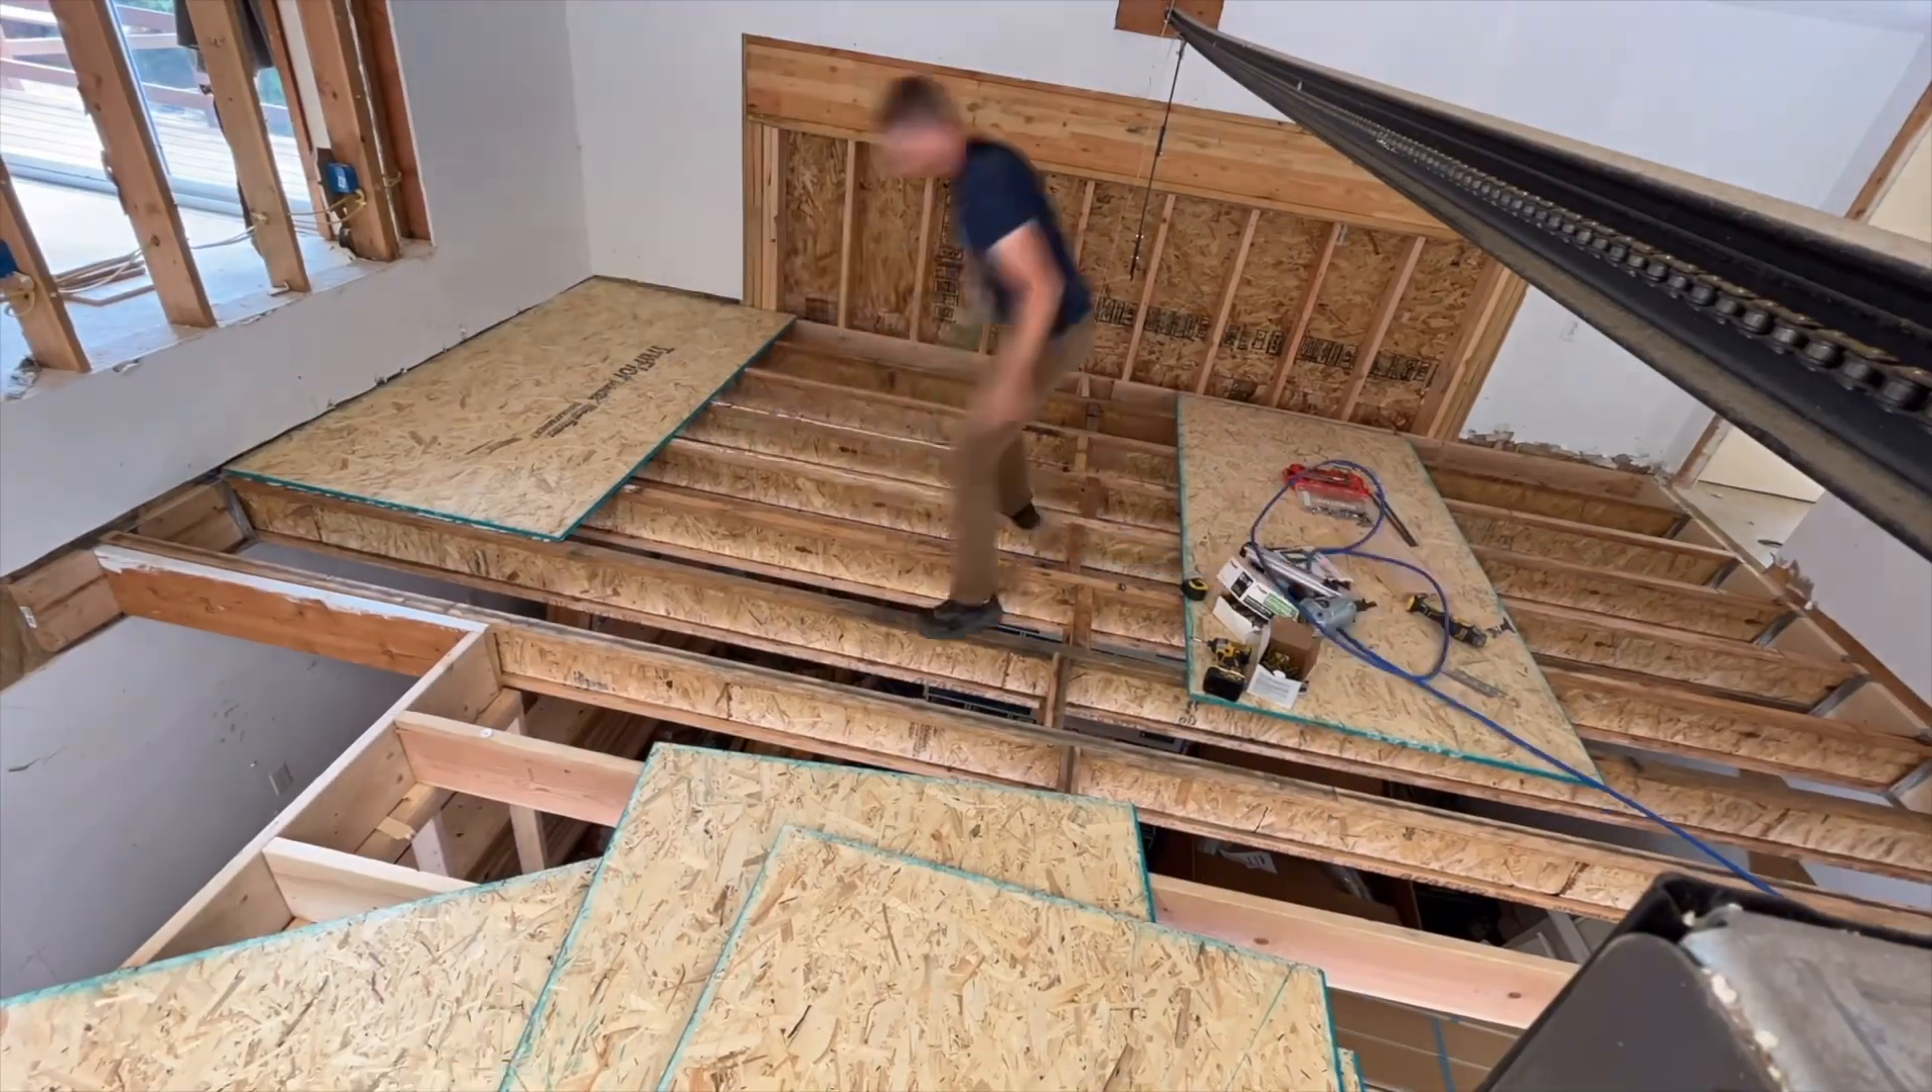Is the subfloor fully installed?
No.